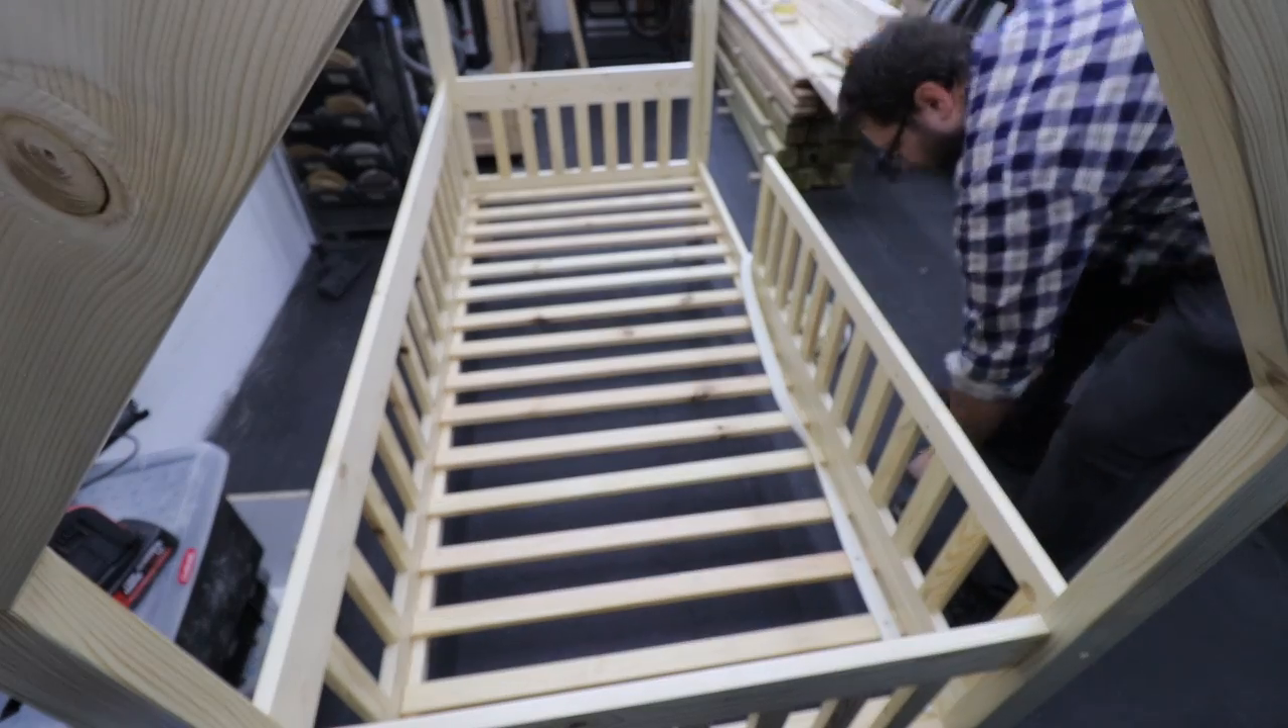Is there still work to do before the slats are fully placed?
No.